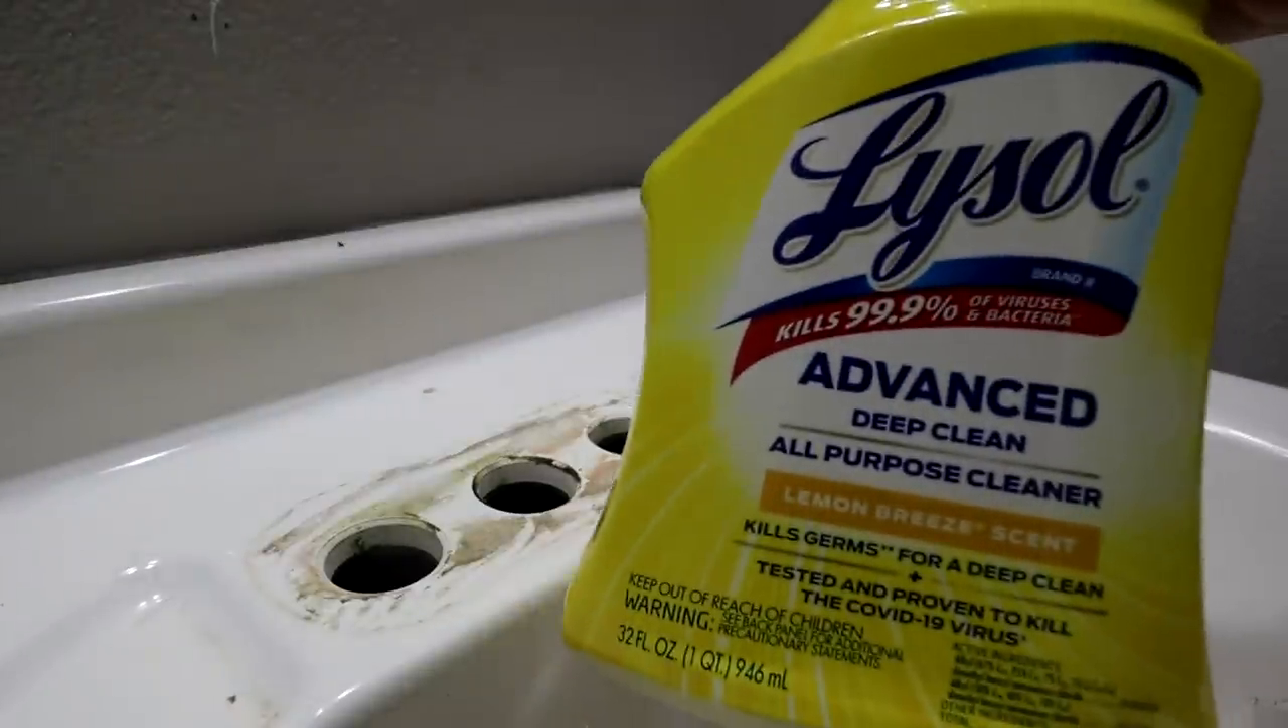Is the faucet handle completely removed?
Yes.